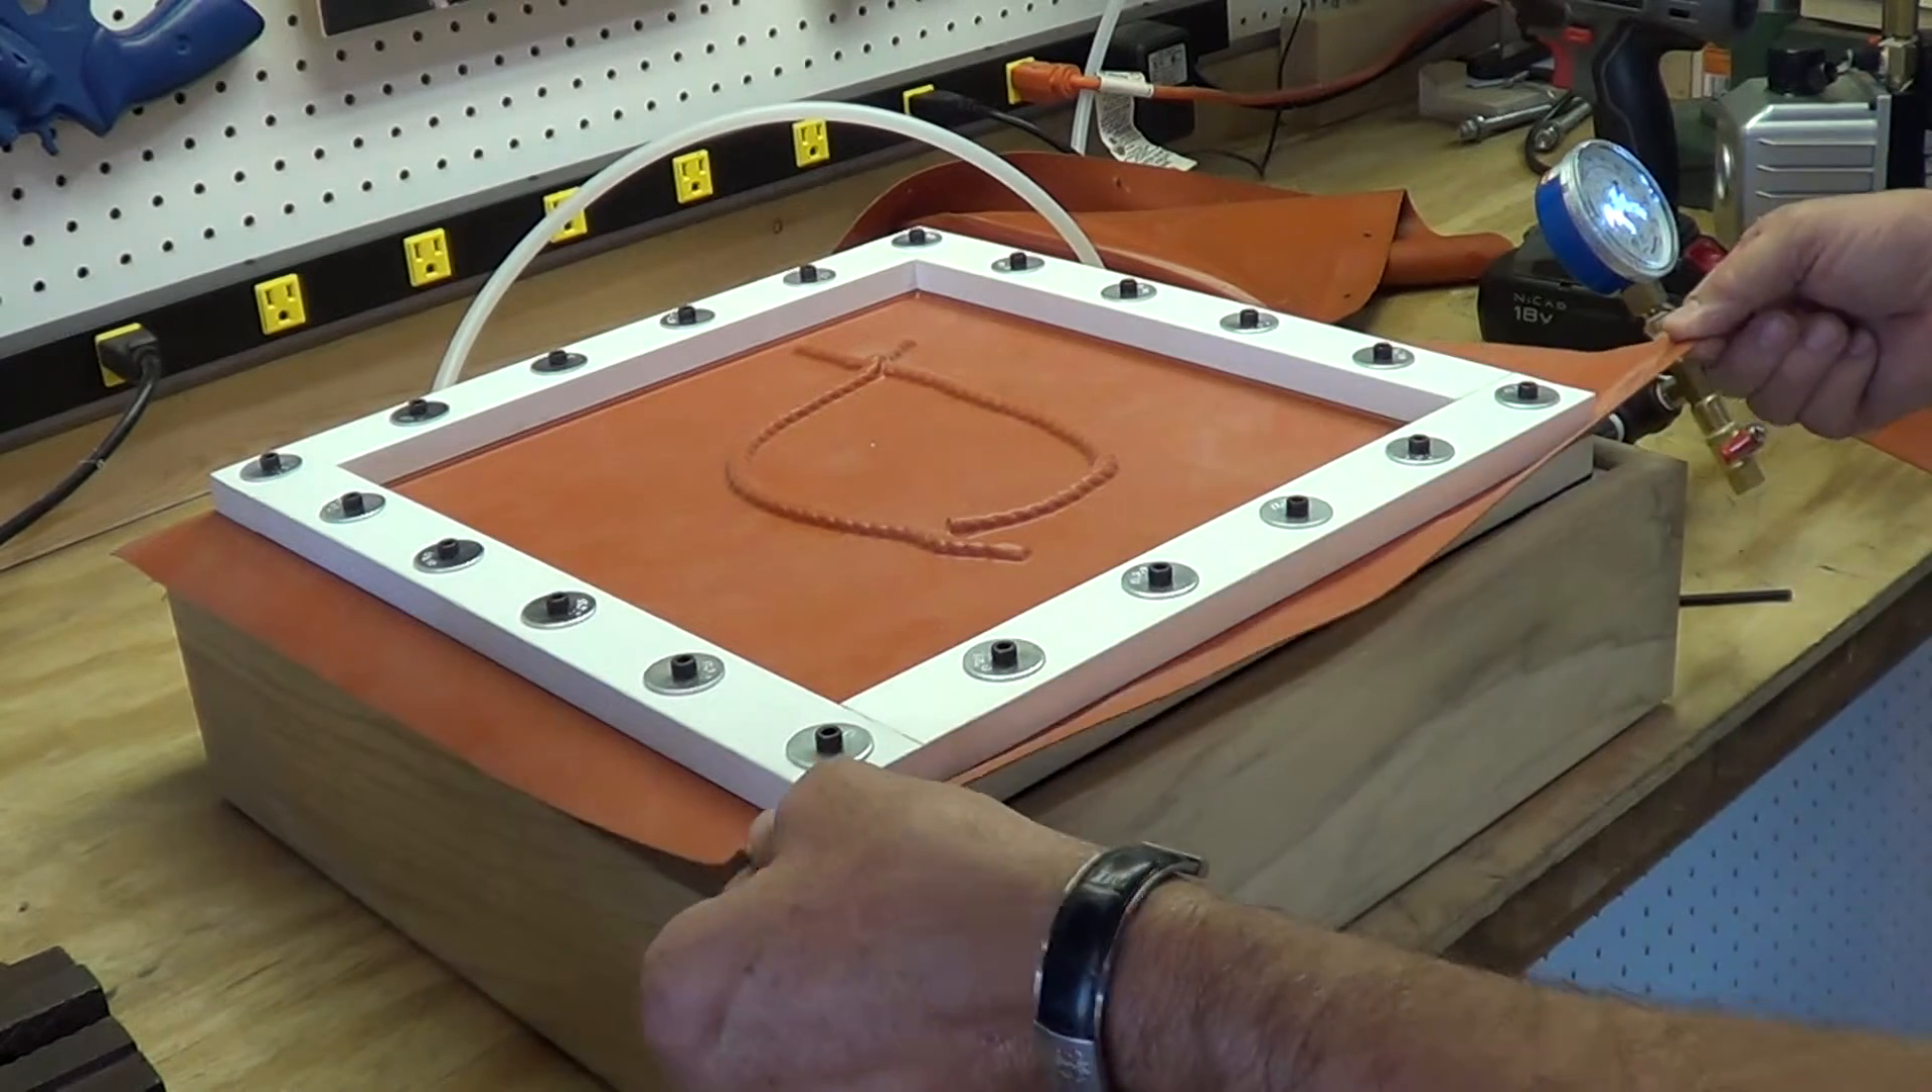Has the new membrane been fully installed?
Yes.